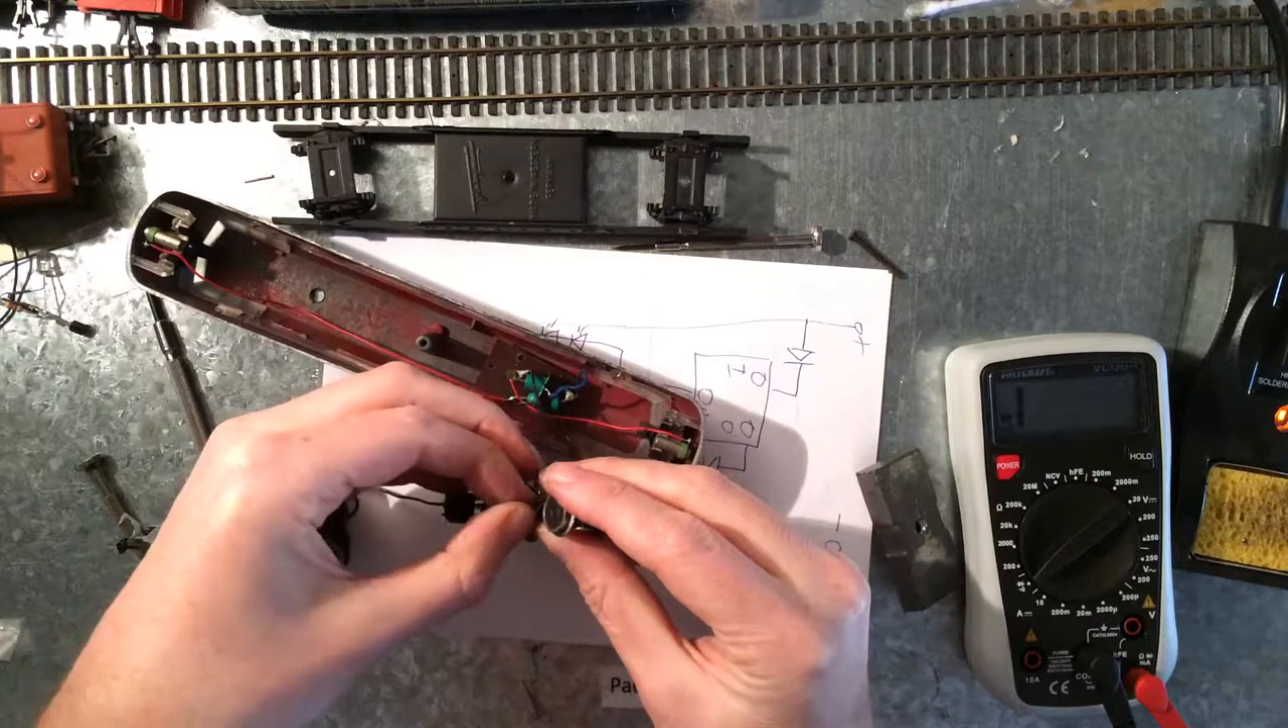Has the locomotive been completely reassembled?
No.